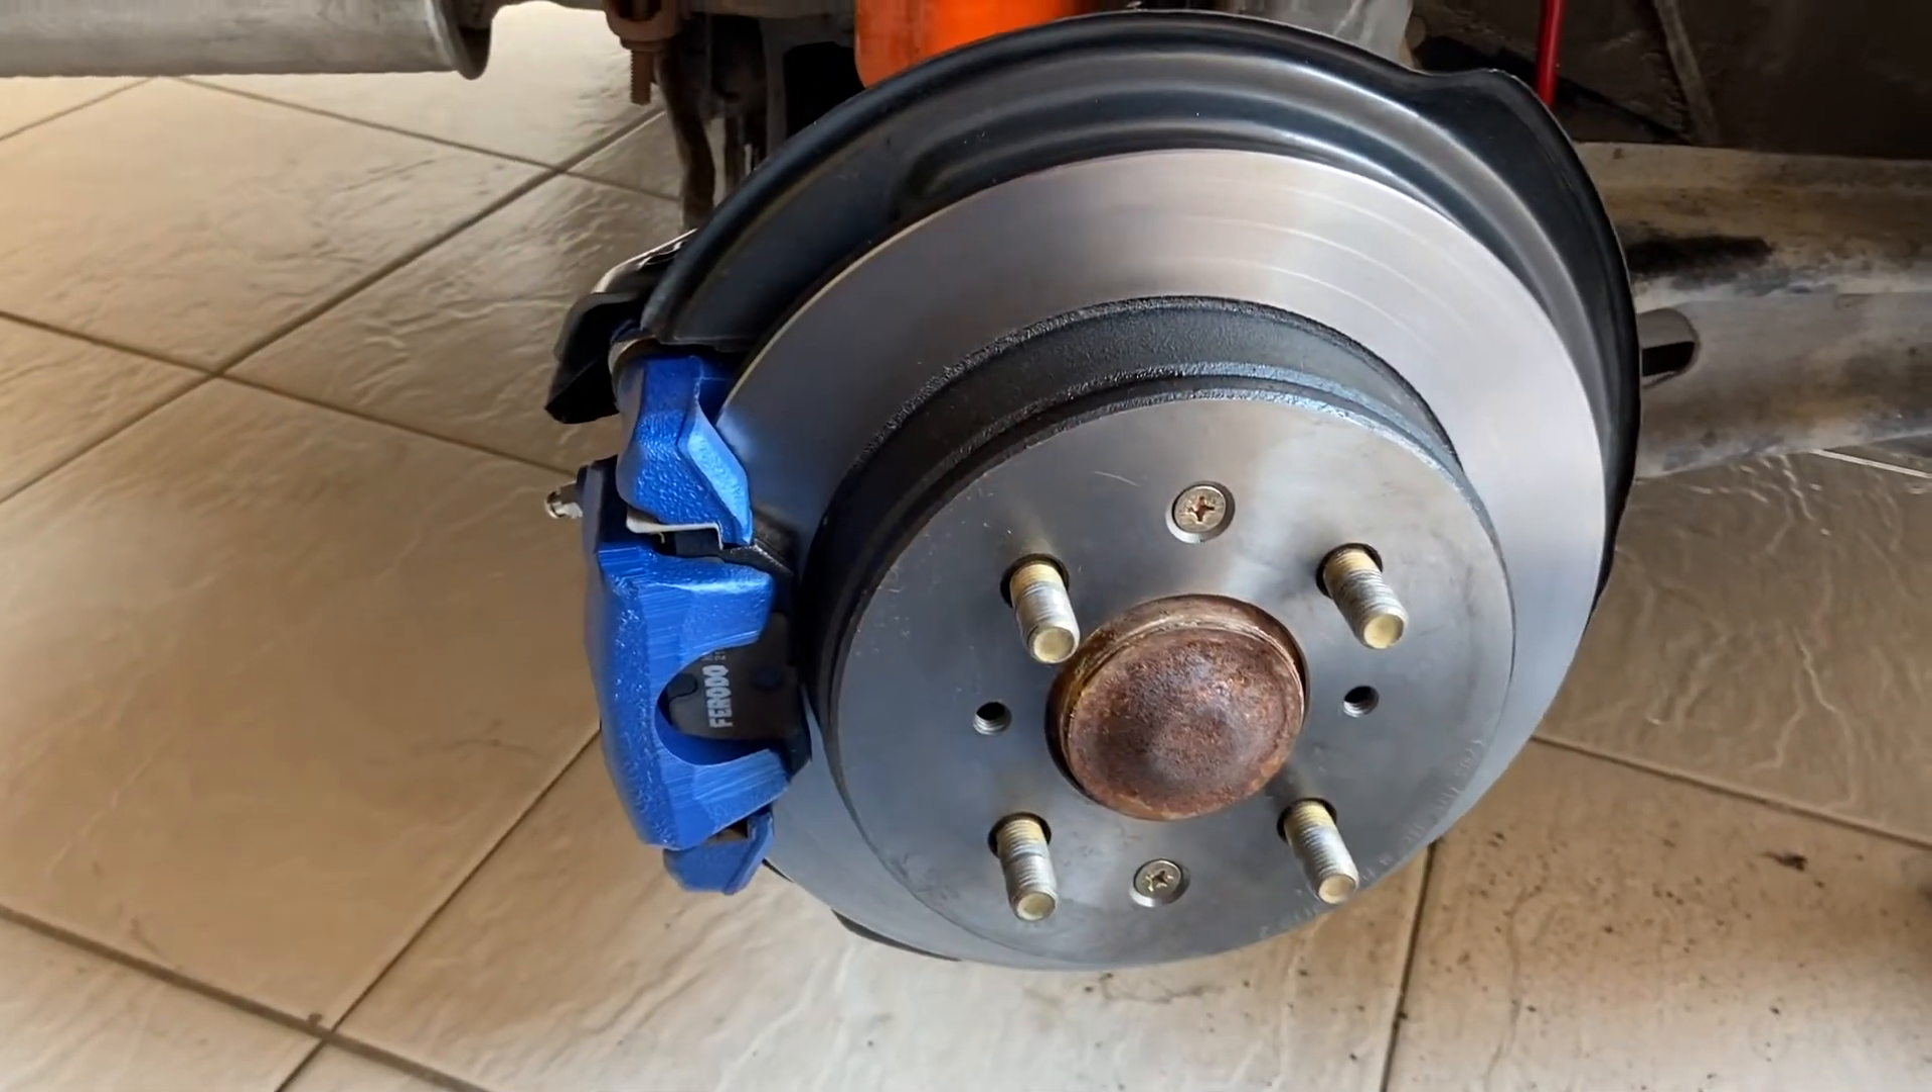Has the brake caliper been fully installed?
Yes.